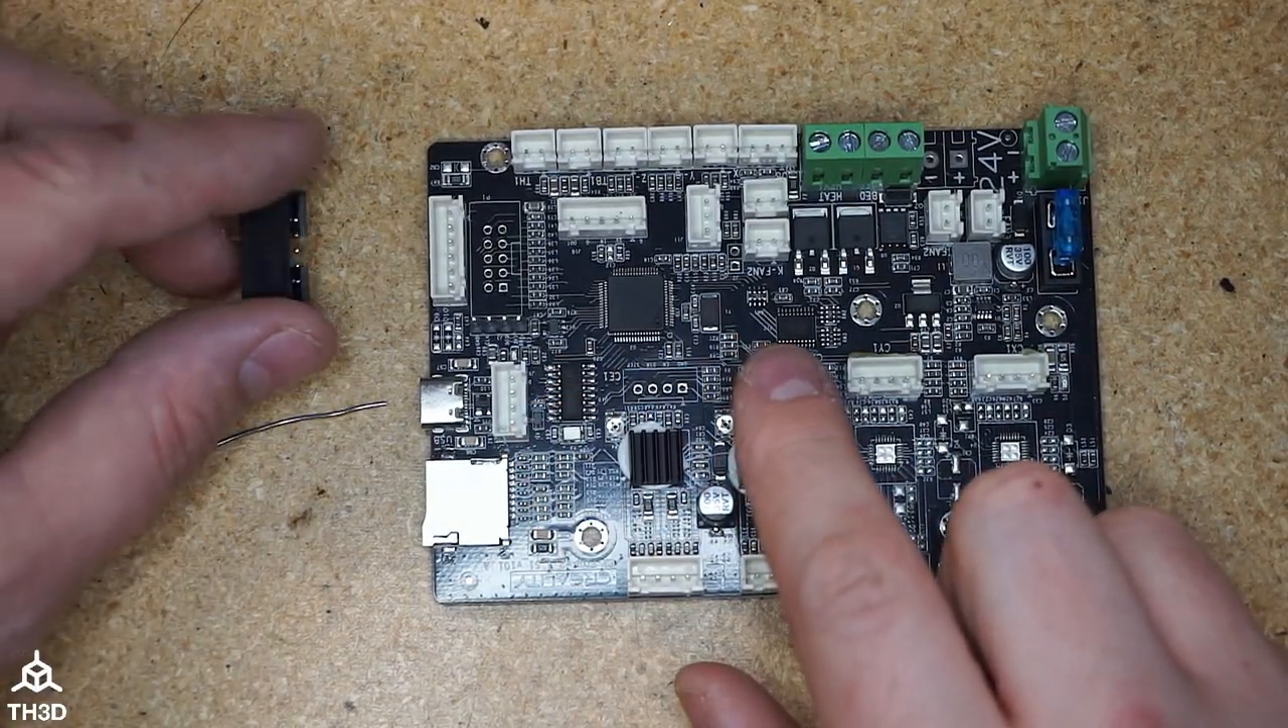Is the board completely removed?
Yes.